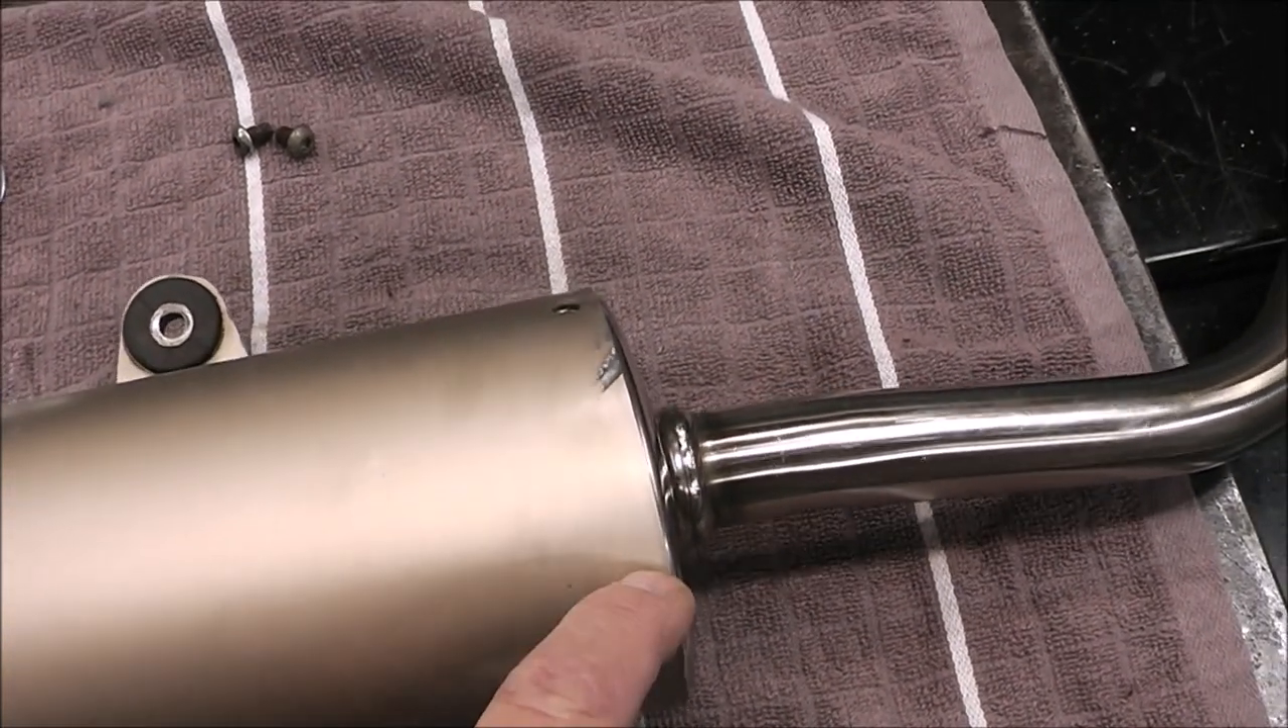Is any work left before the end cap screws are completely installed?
Yes.